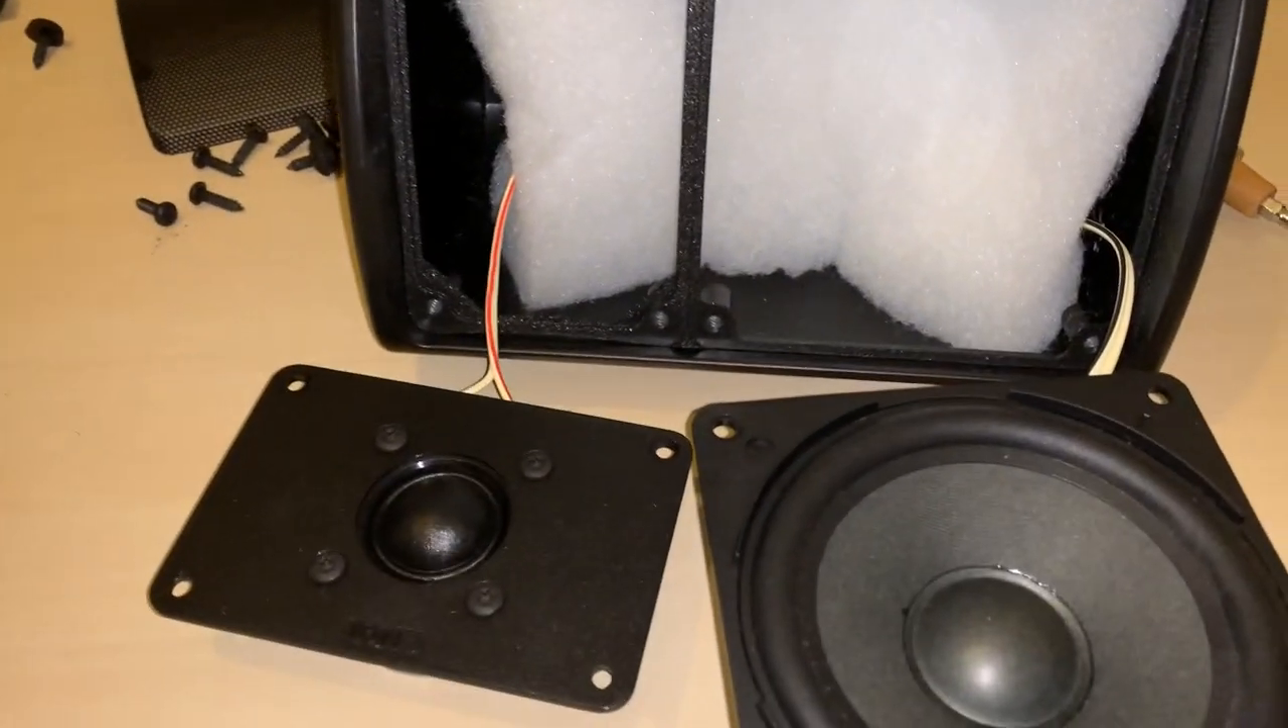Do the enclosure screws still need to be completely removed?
No.